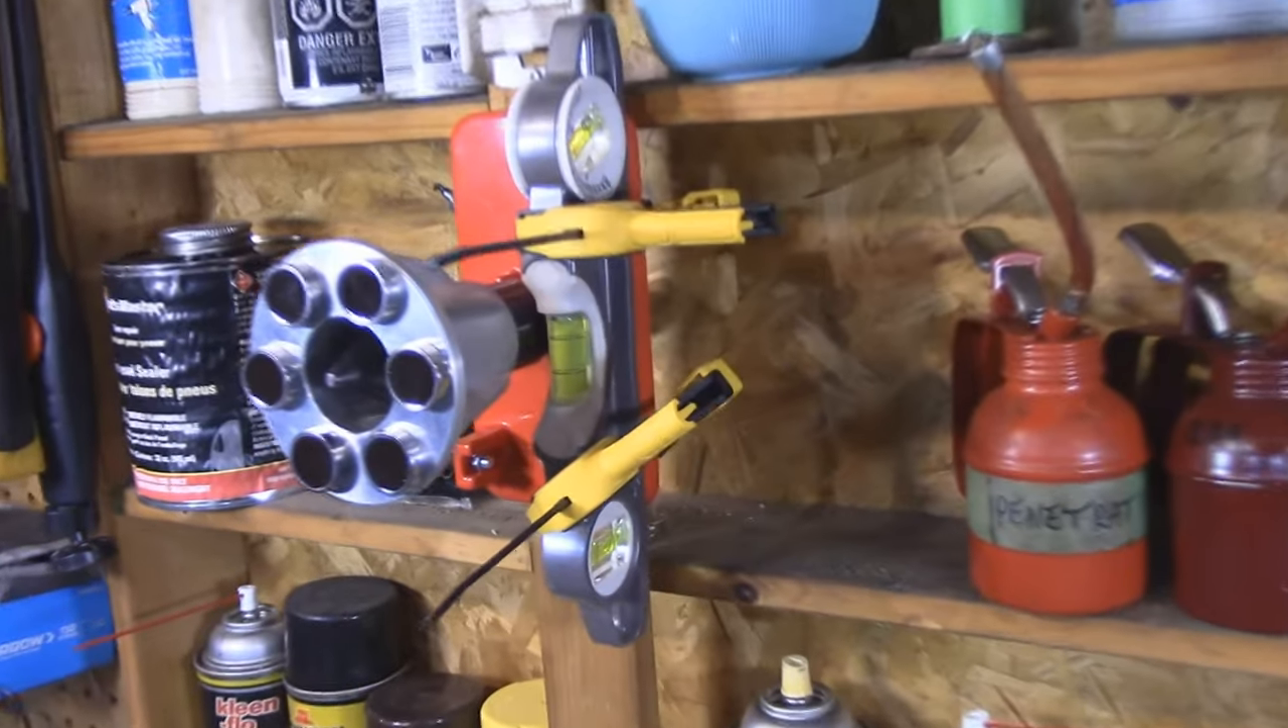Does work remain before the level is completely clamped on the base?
No.